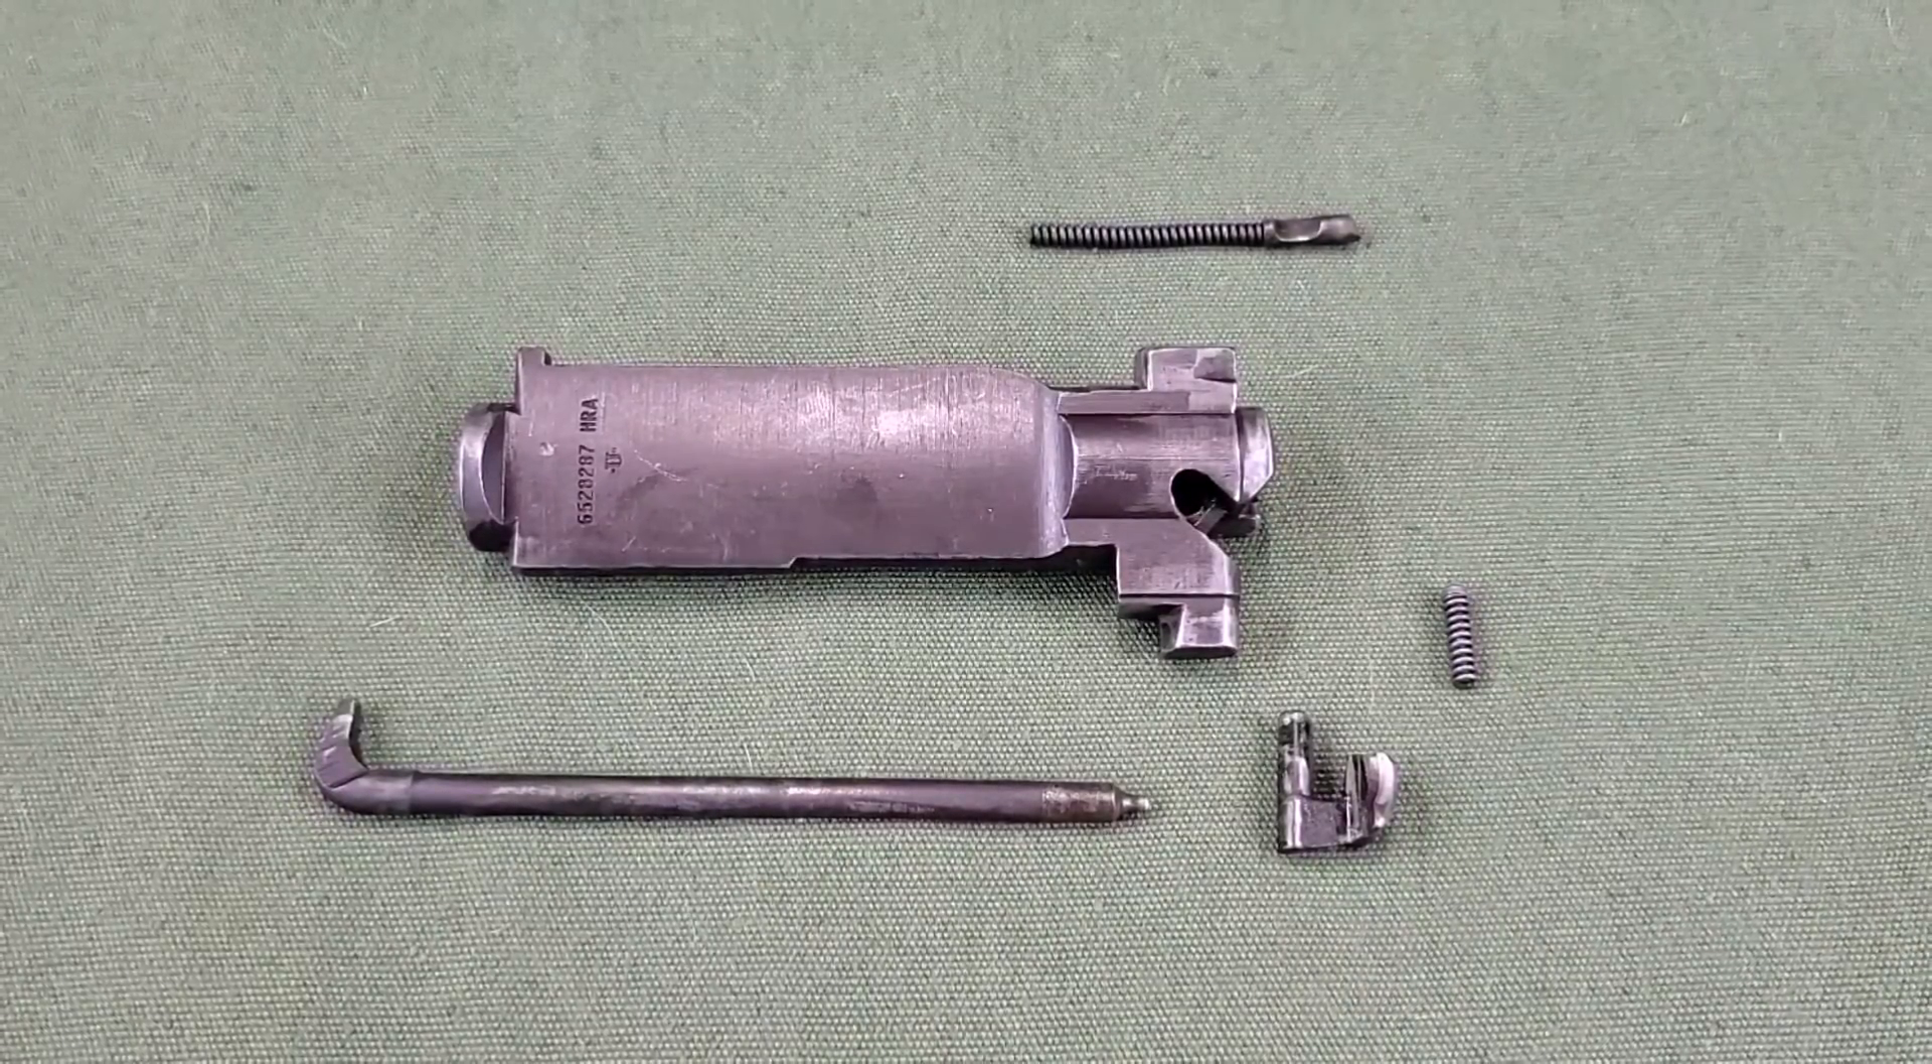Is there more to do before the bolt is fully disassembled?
No.